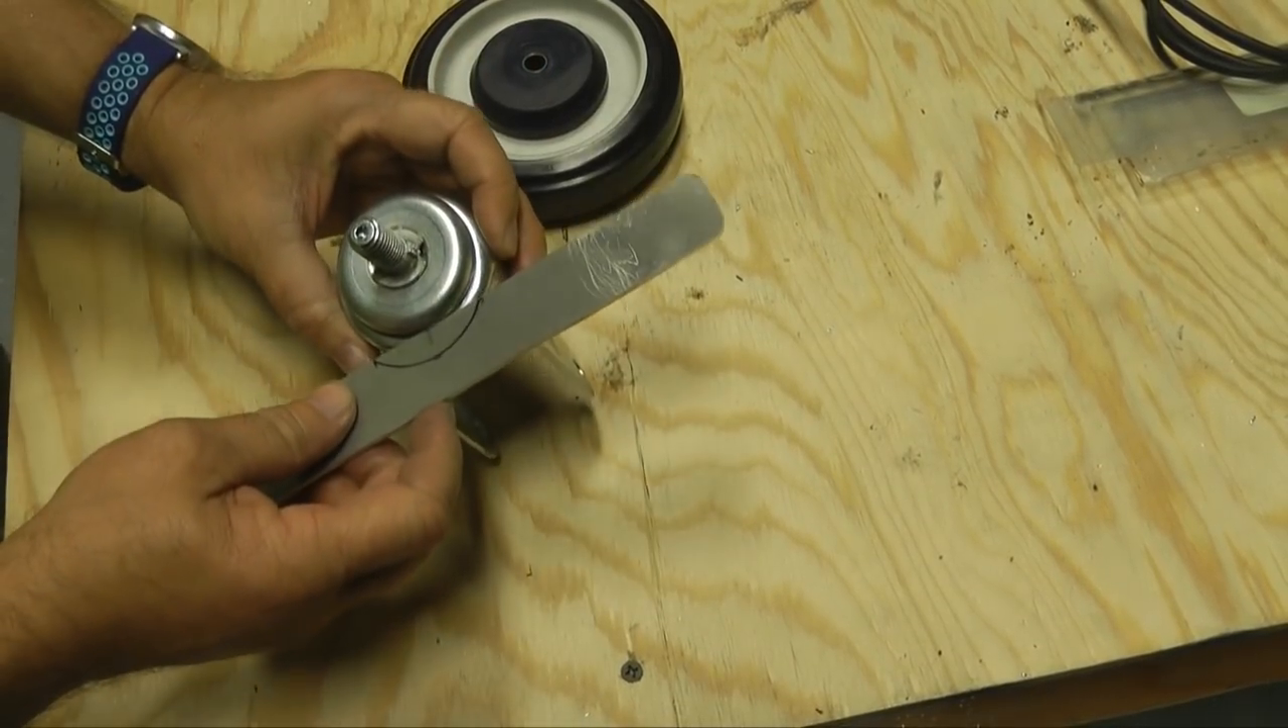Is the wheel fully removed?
Yes.